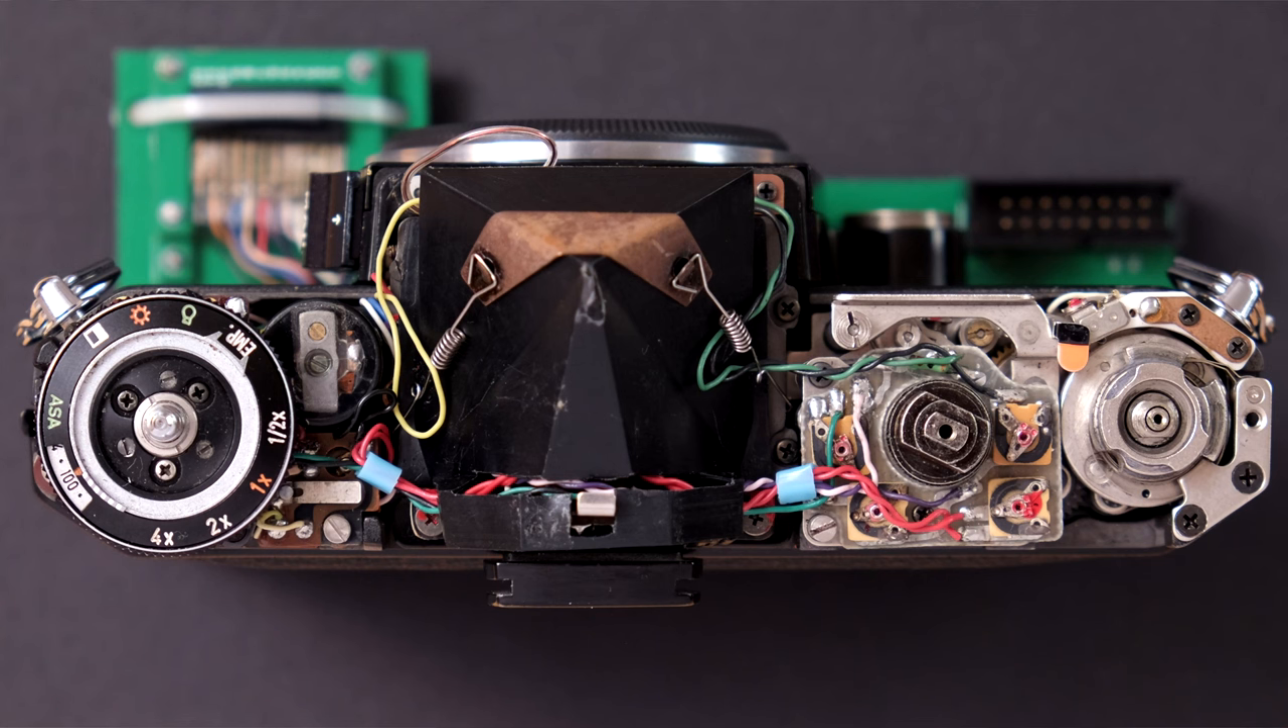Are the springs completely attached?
Yes.